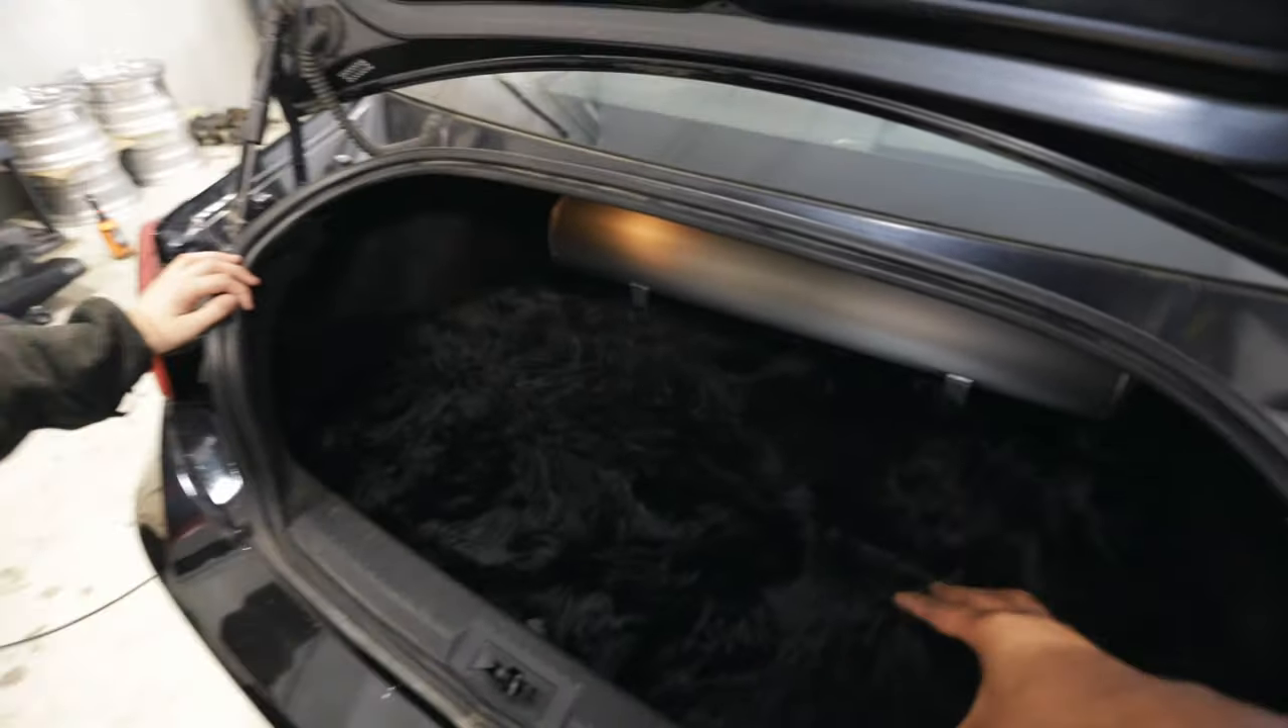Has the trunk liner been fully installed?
Yes.